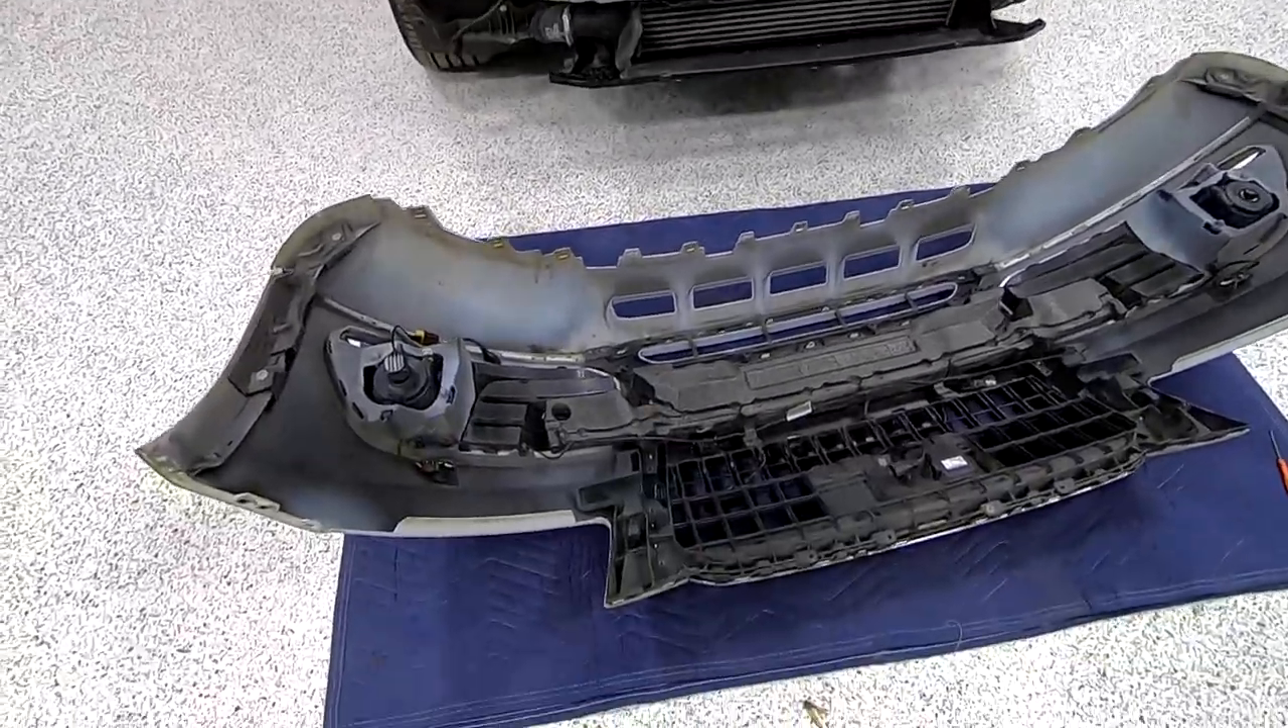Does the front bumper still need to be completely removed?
No.